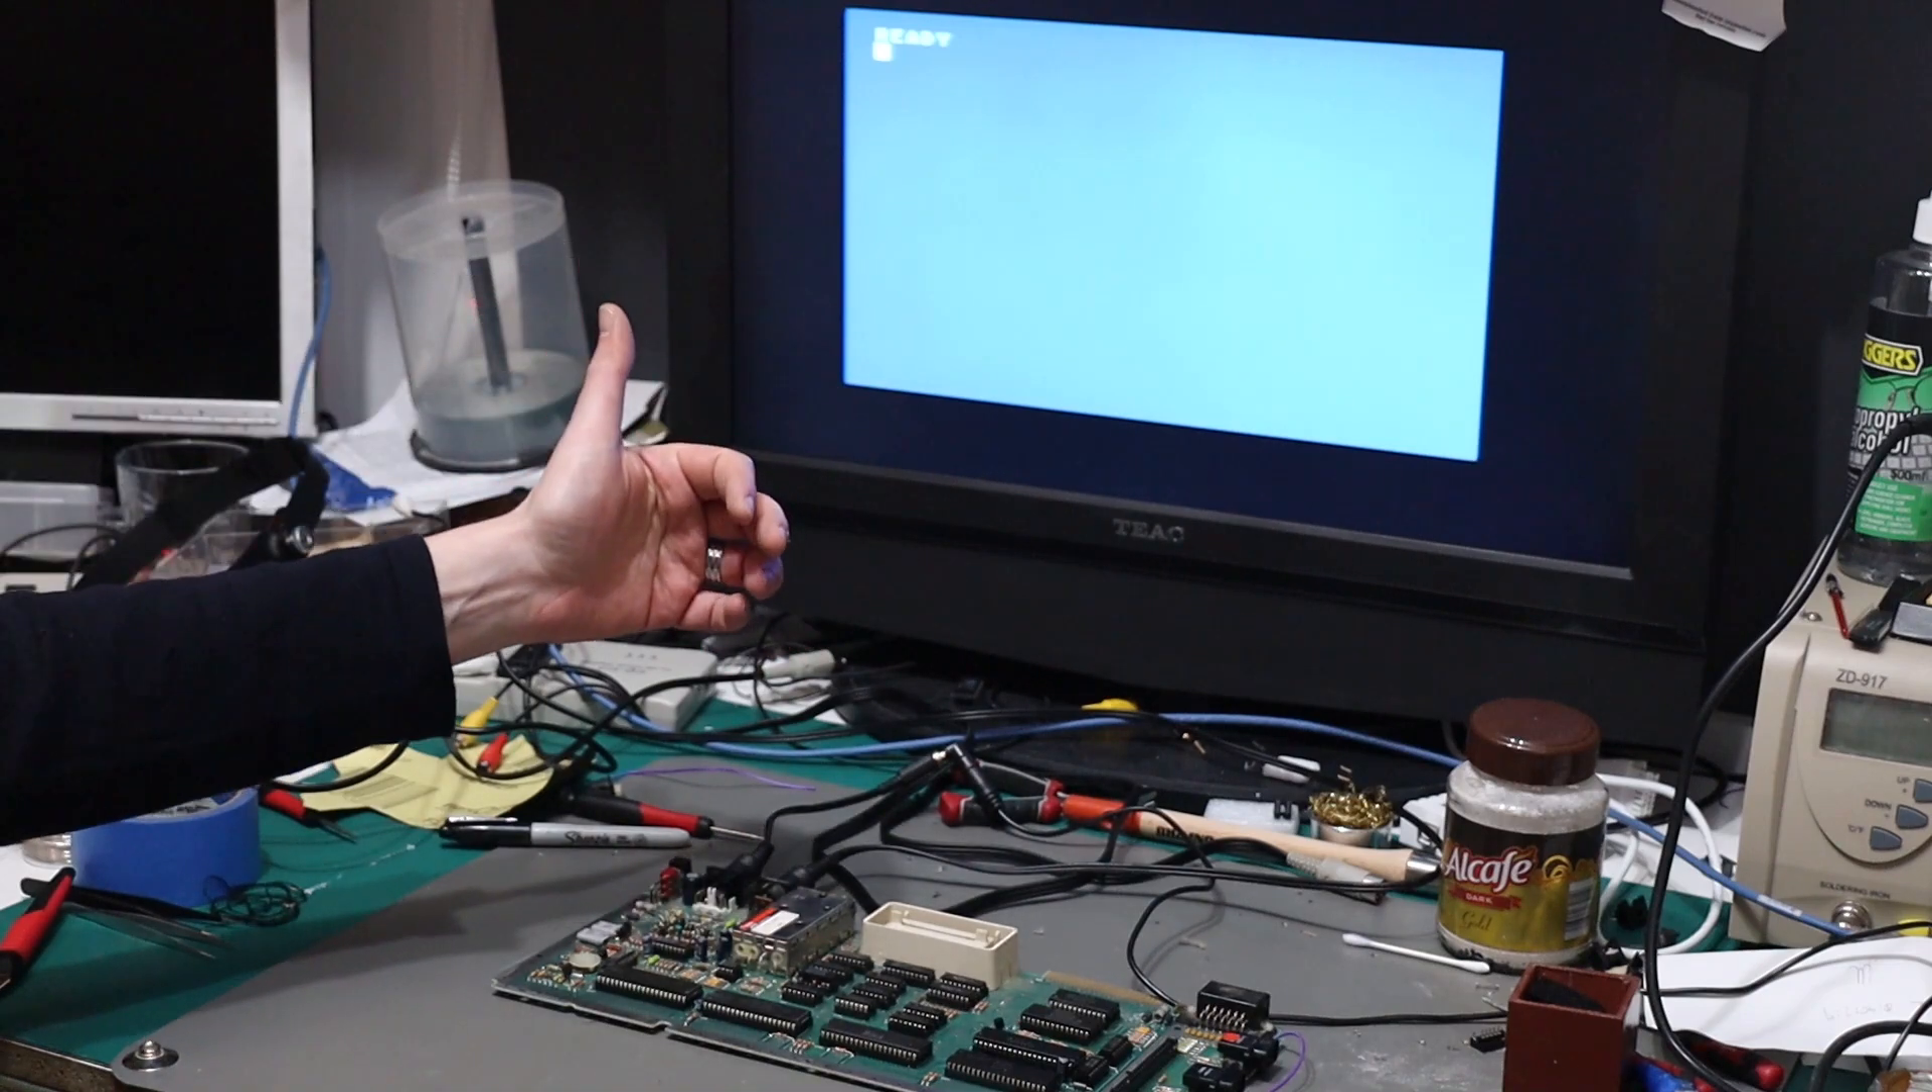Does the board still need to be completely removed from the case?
No.